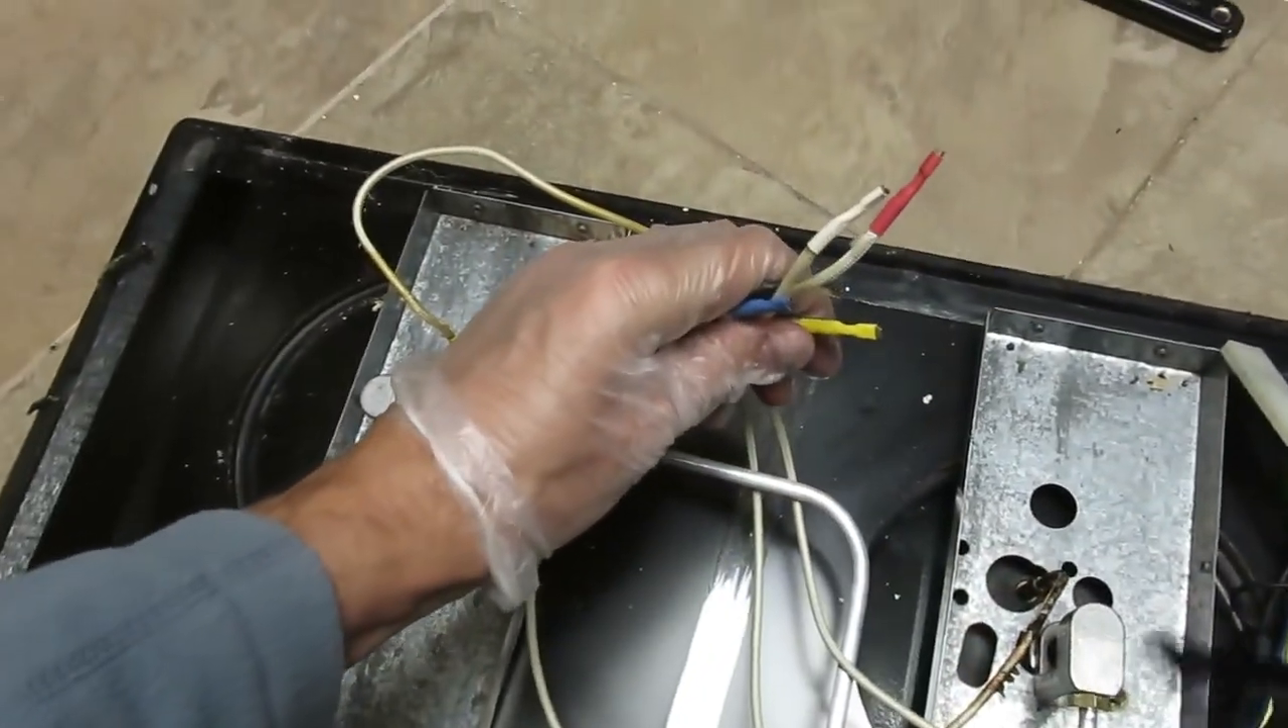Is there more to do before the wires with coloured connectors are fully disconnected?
No.